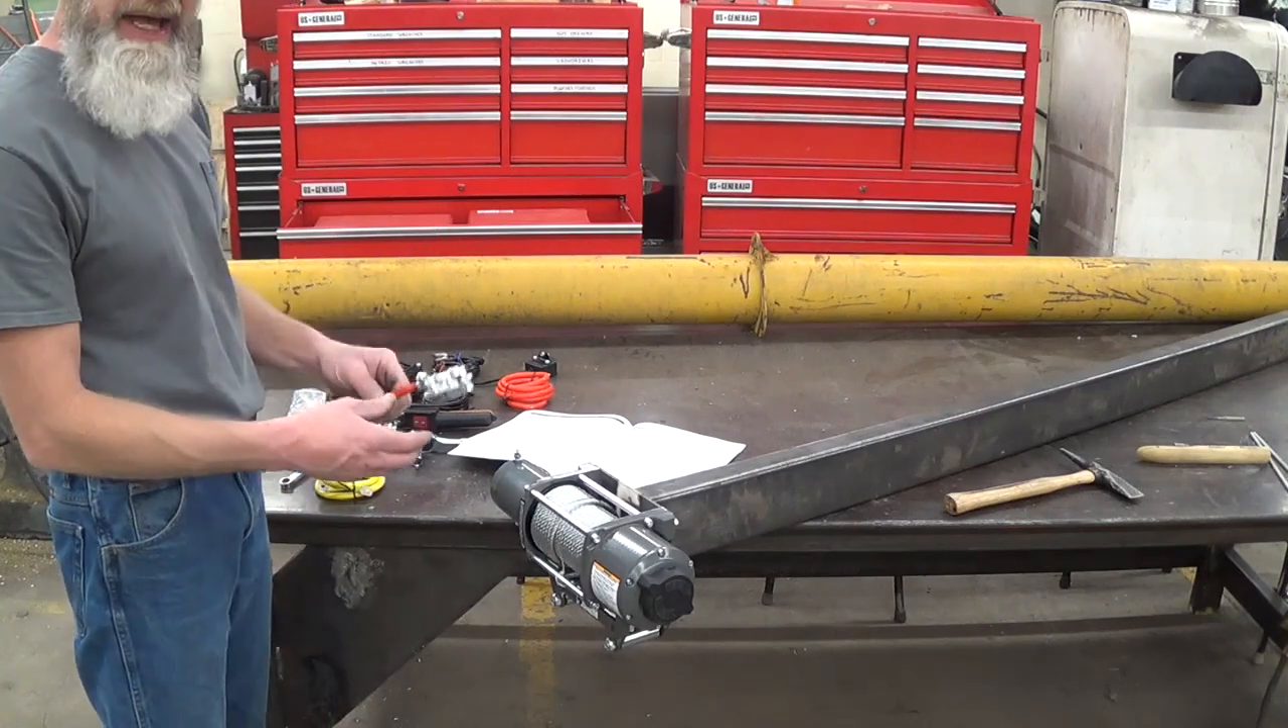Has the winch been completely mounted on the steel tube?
Yes.